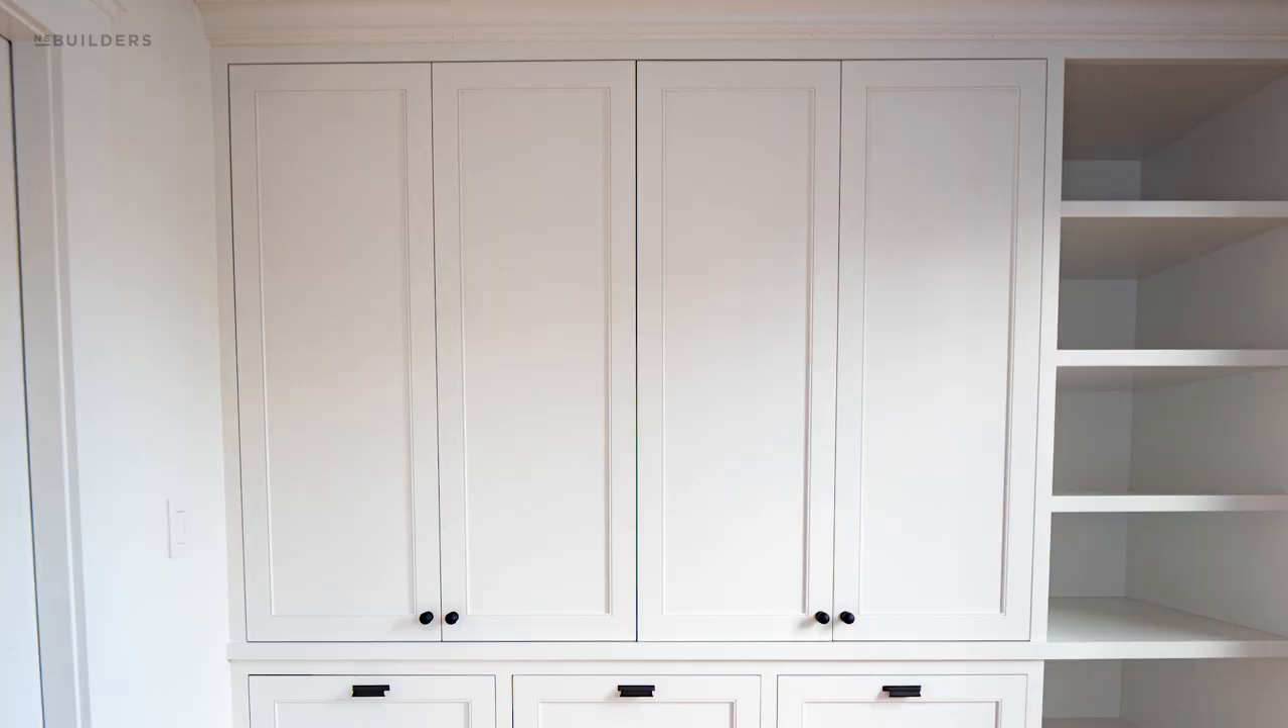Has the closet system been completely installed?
Yes.